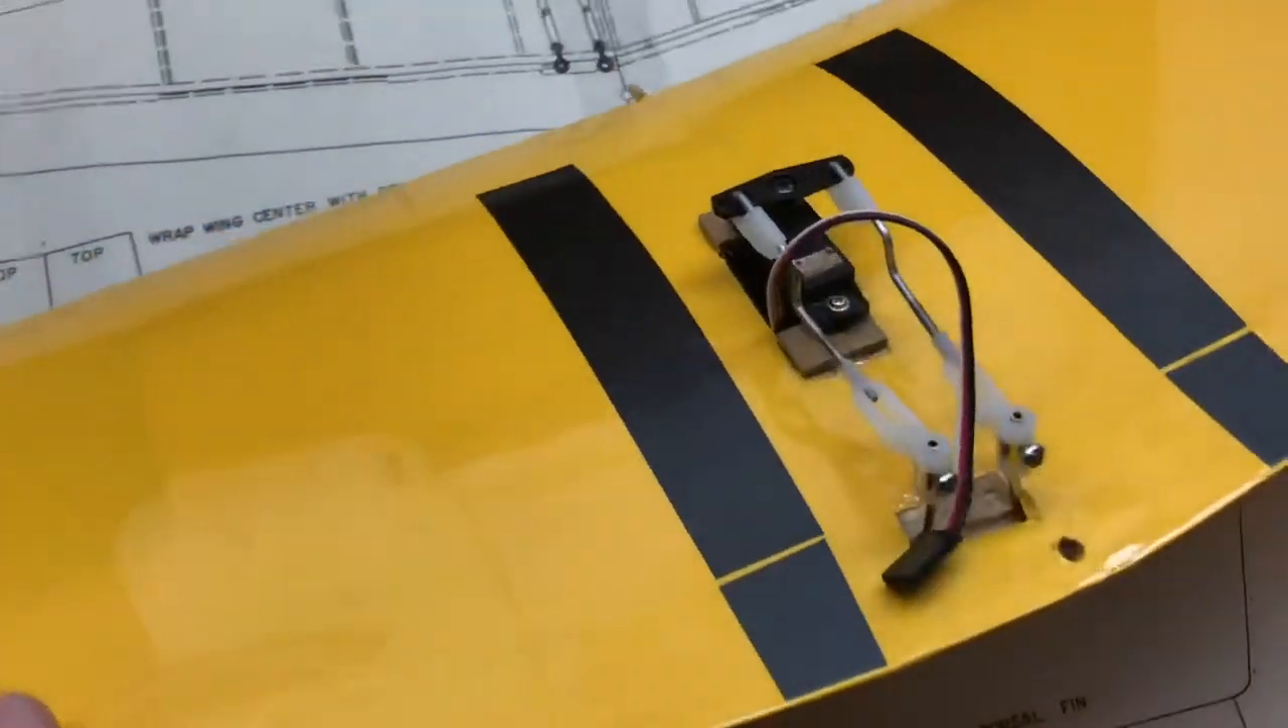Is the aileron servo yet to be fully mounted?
No.